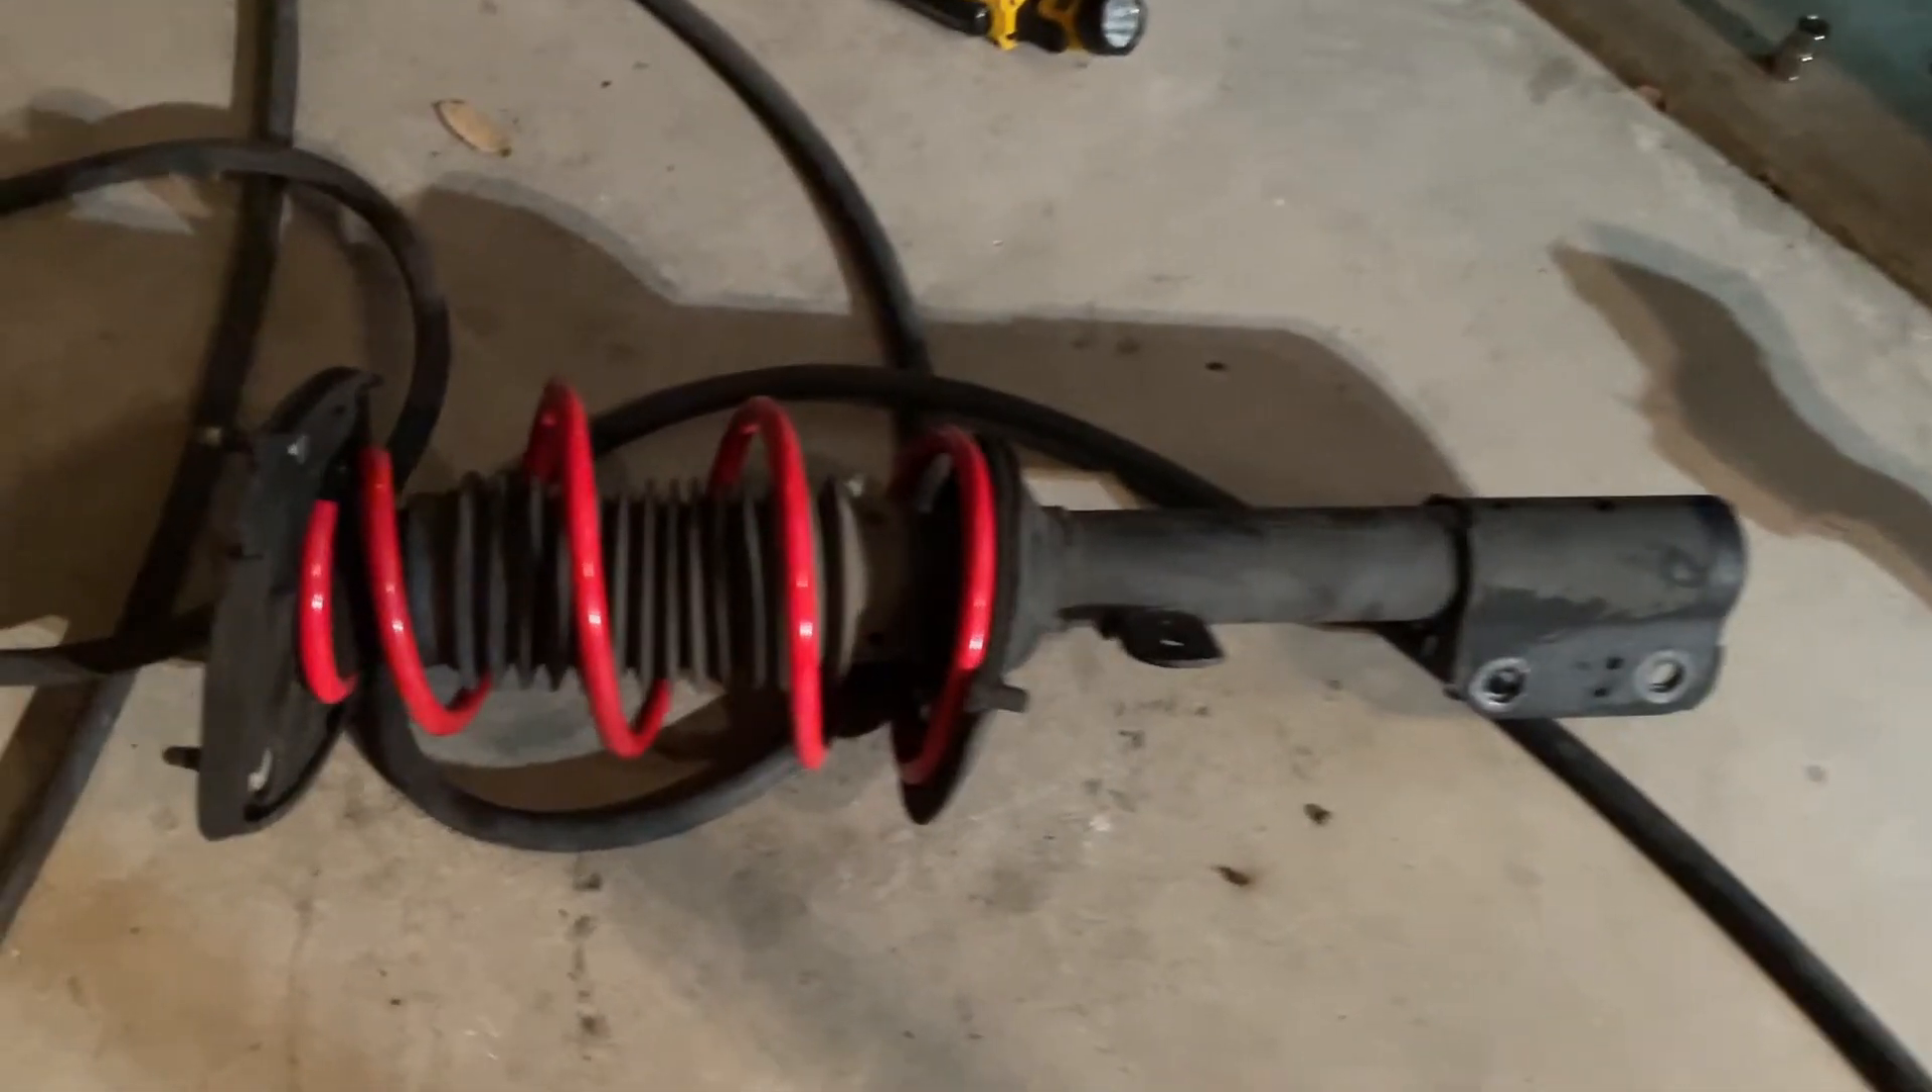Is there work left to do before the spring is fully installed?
No.